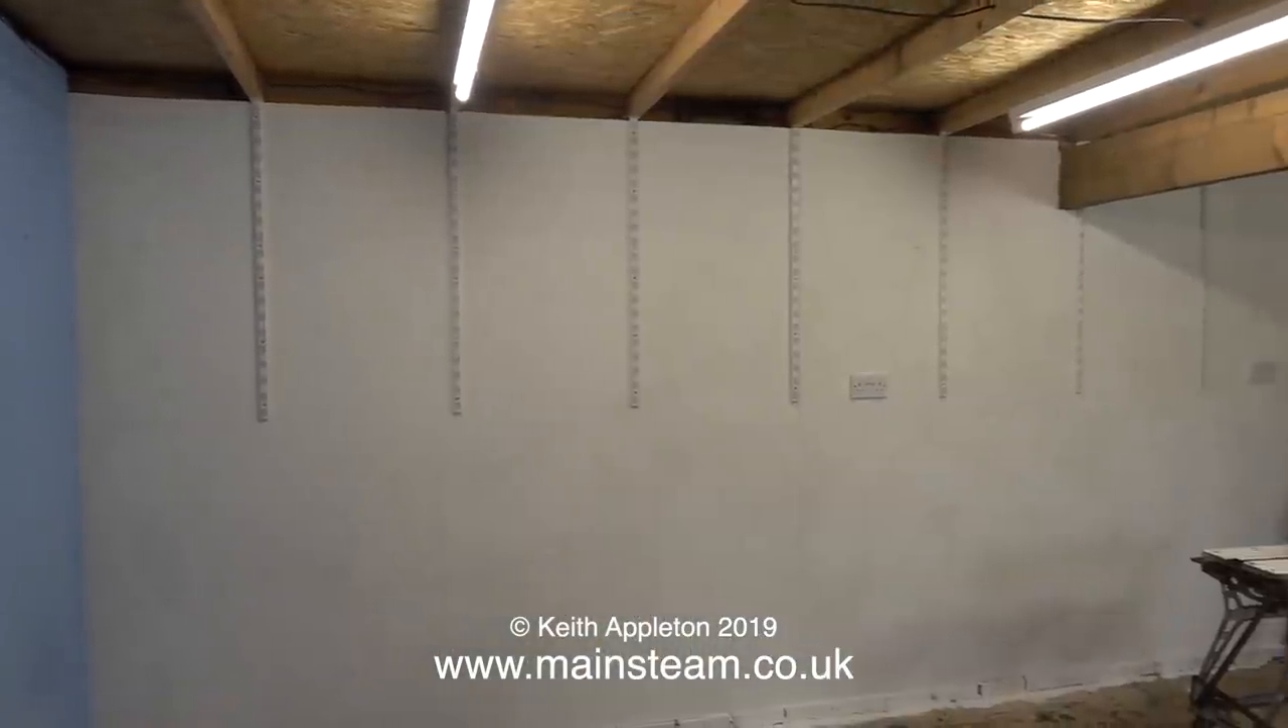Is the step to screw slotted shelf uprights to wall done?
Yes.